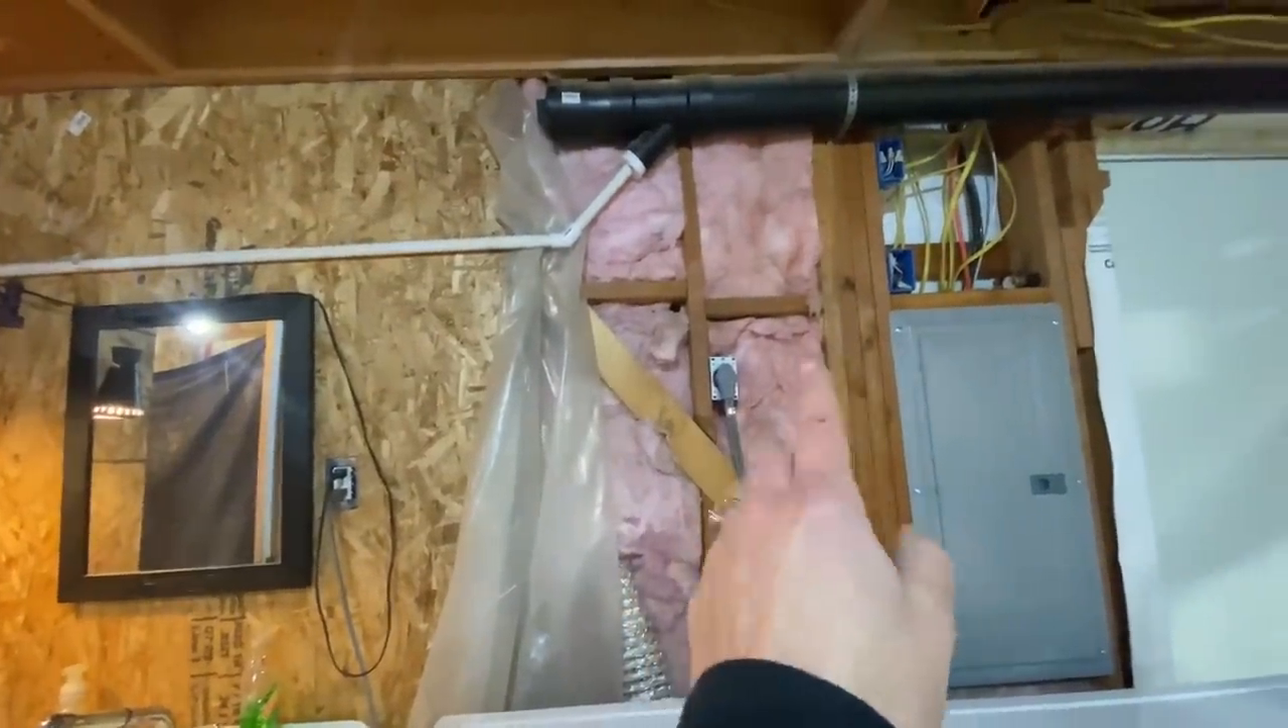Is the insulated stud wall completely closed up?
No.